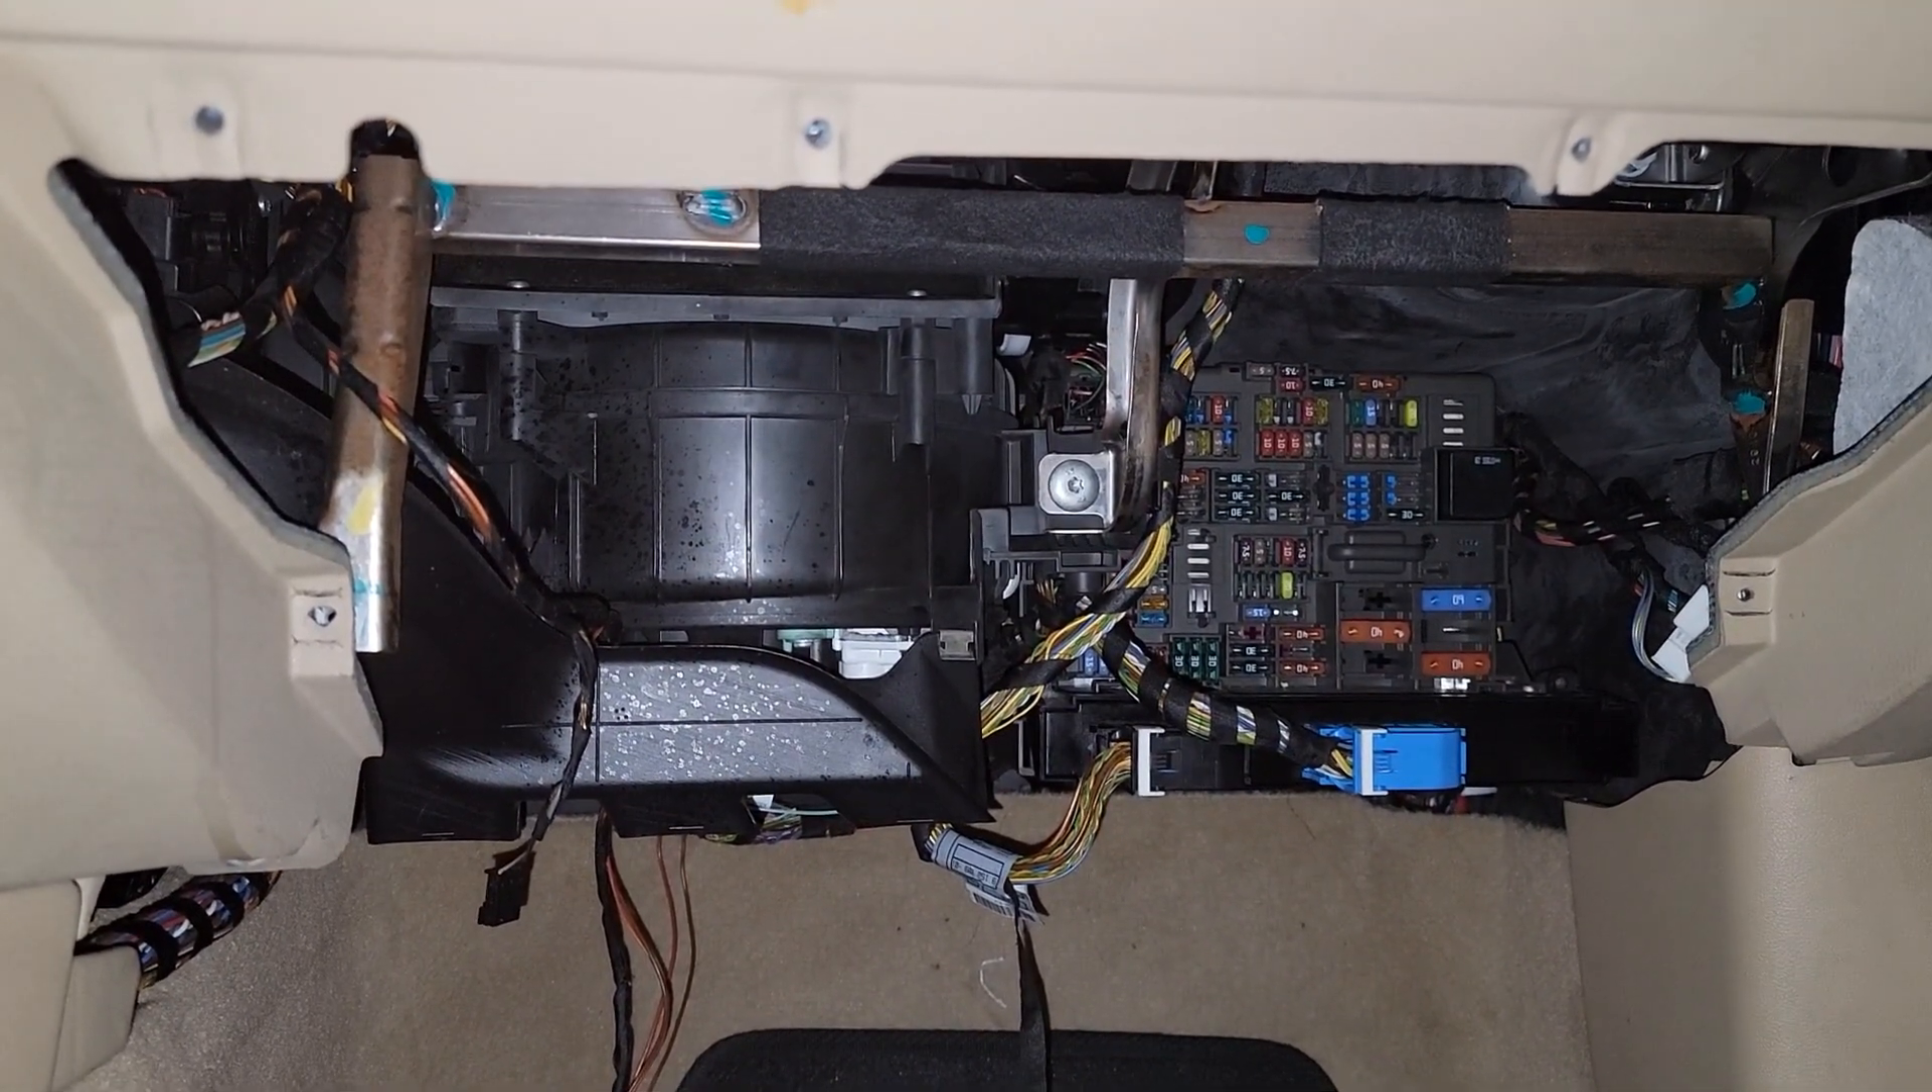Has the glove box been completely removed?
Yes.